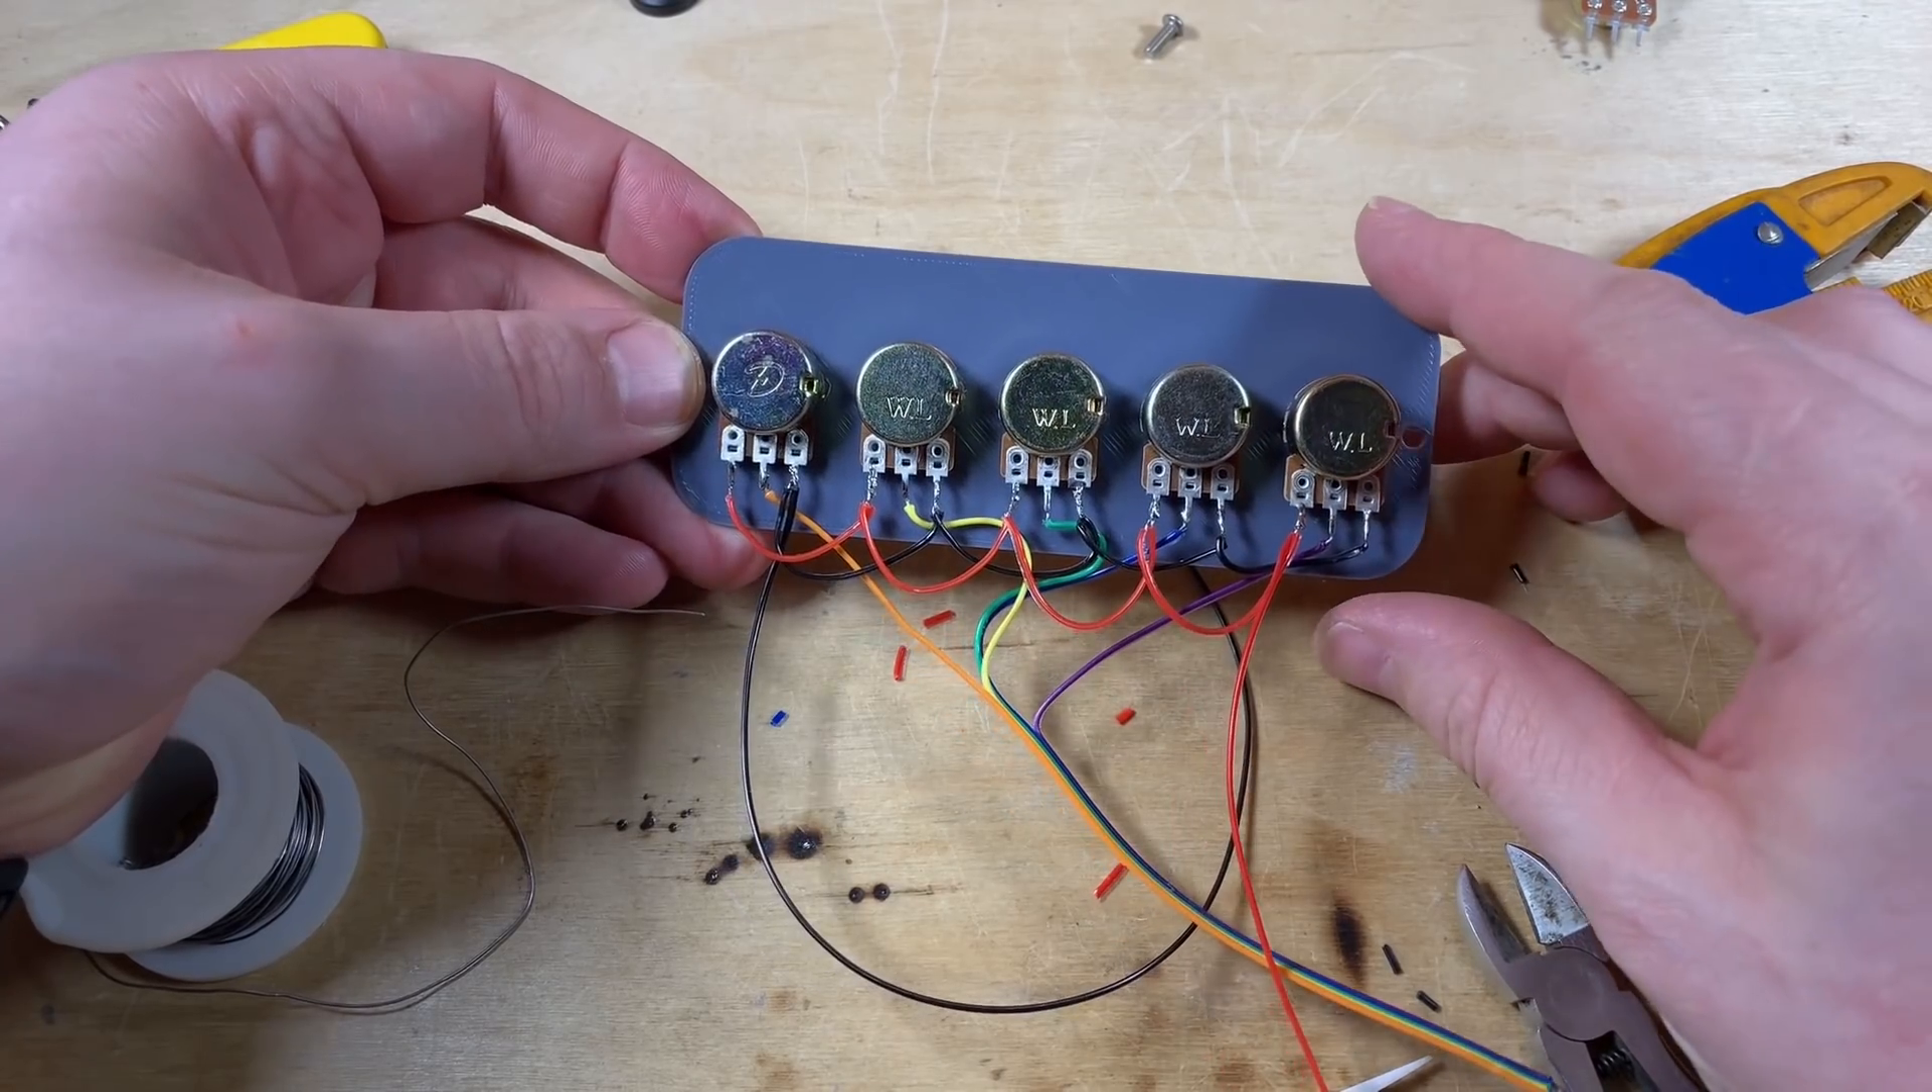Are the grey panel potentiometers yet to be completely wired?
No.